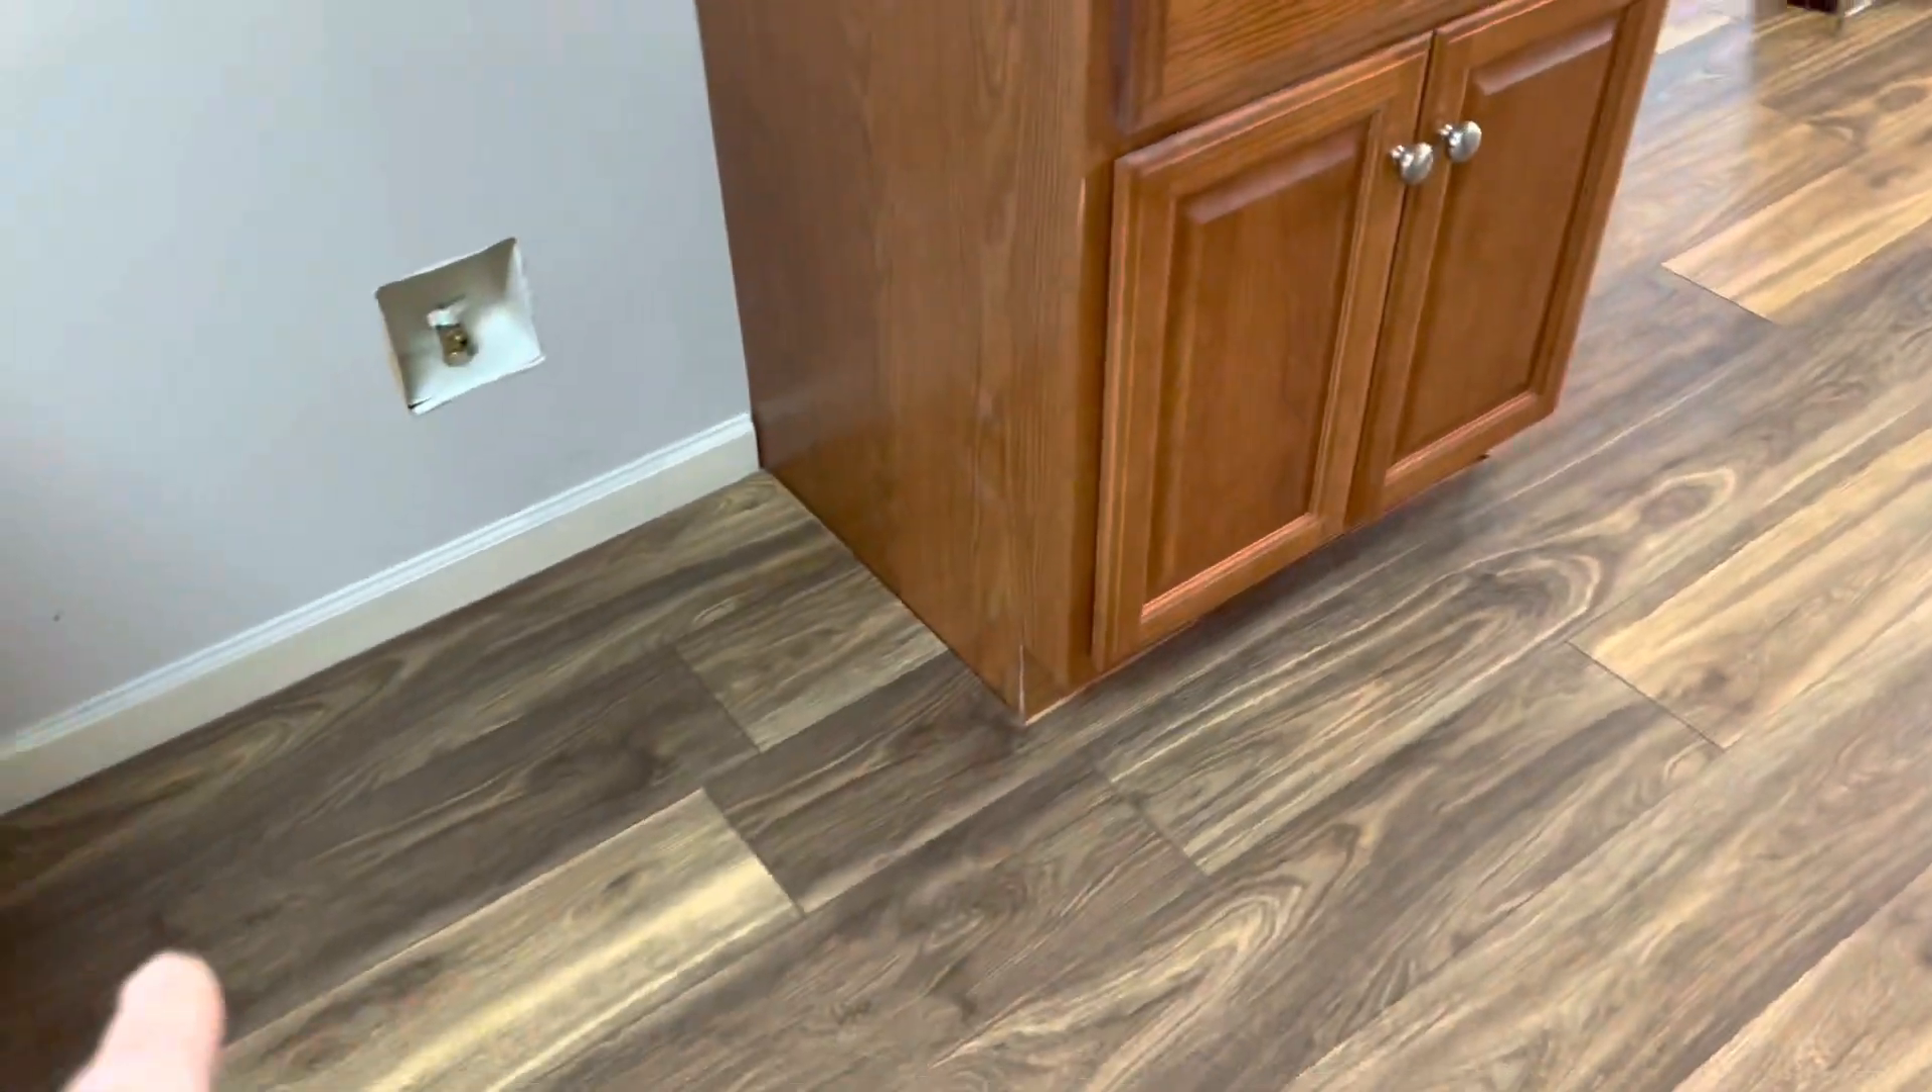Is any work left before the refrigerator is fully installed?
Yes.